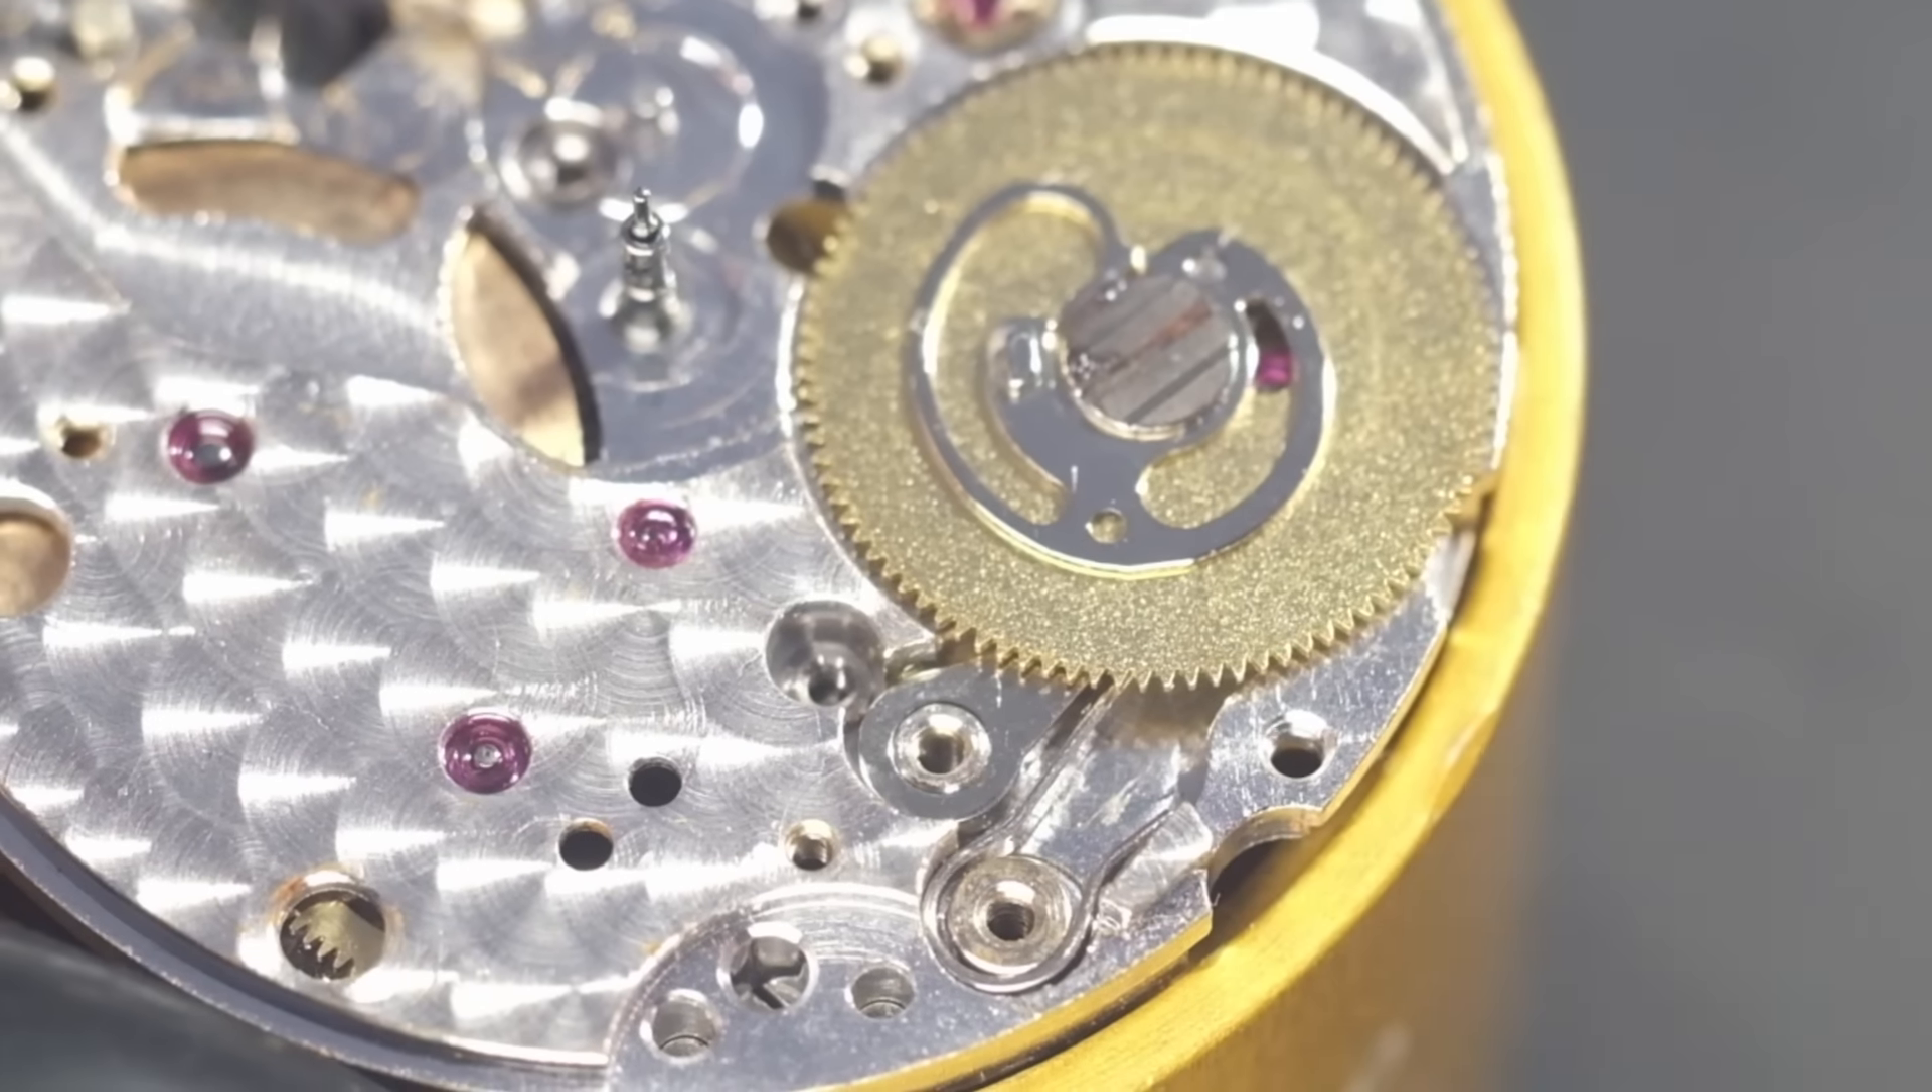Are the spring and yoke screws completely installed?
No.